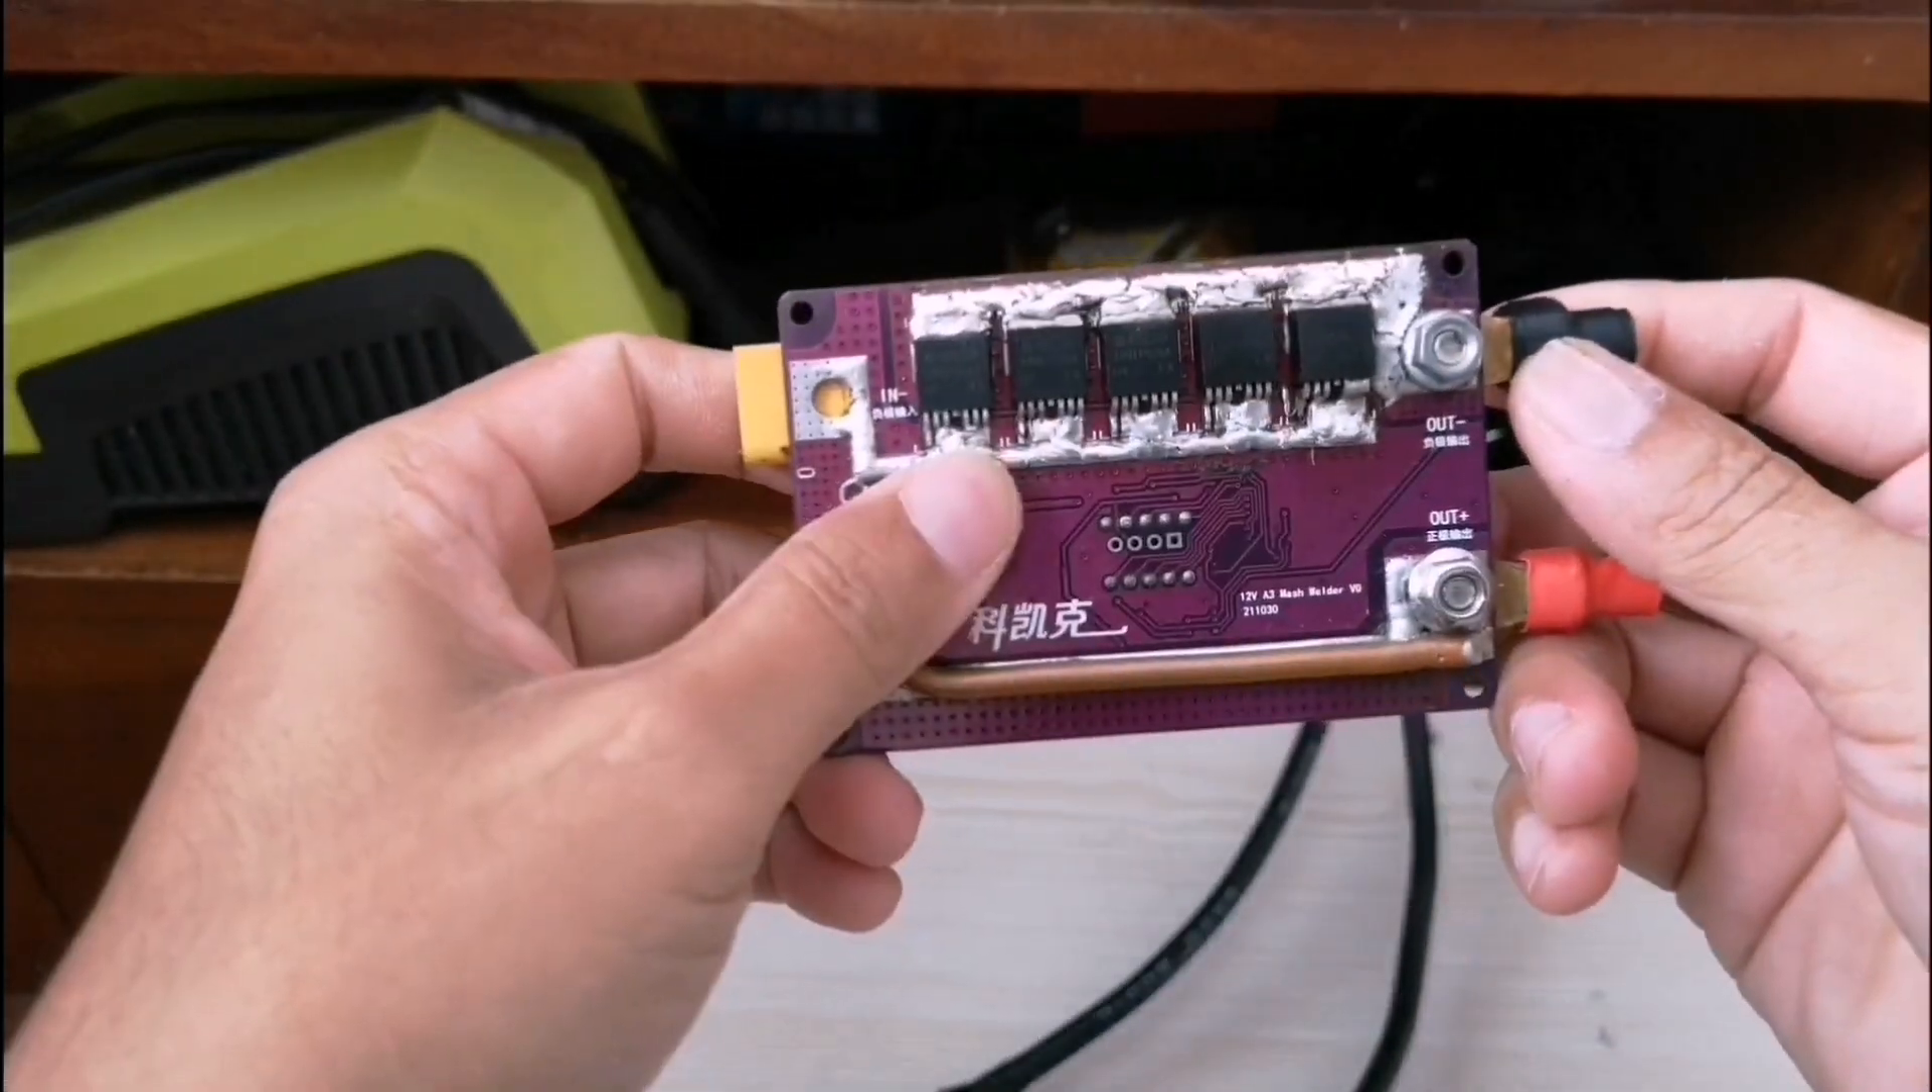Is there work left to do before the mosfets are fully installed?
No.